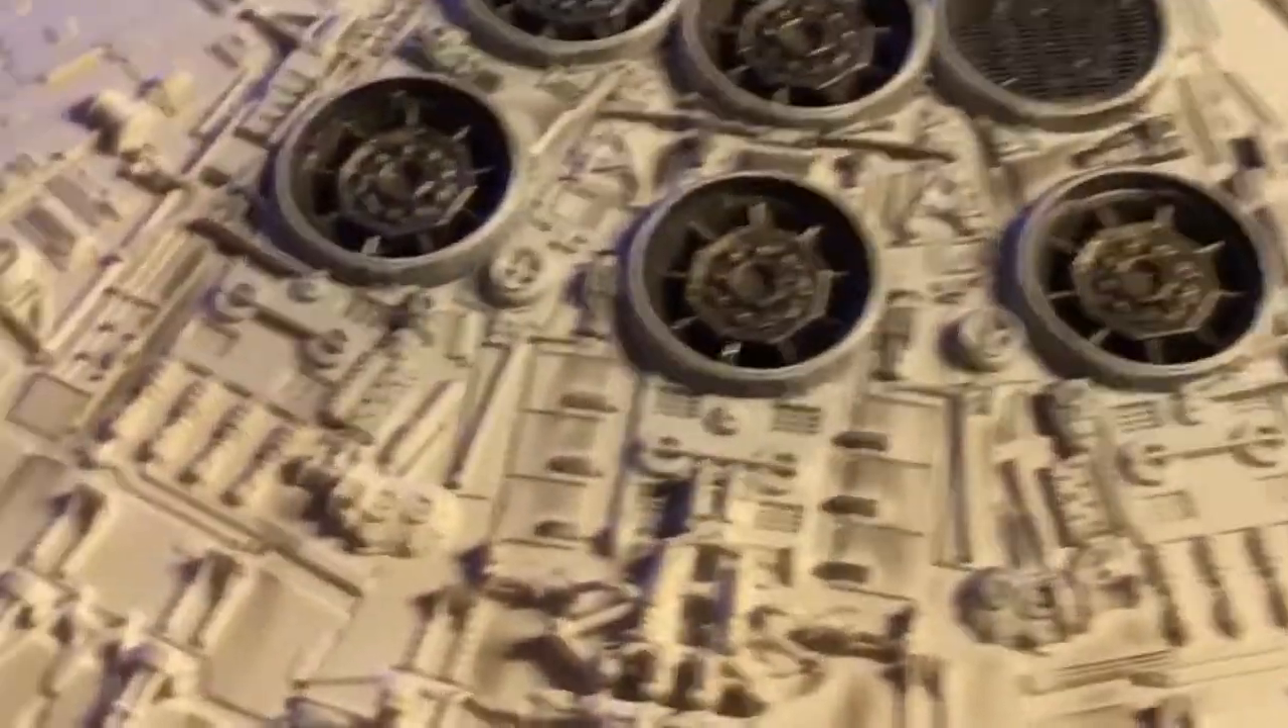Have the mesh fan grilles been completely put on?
No.